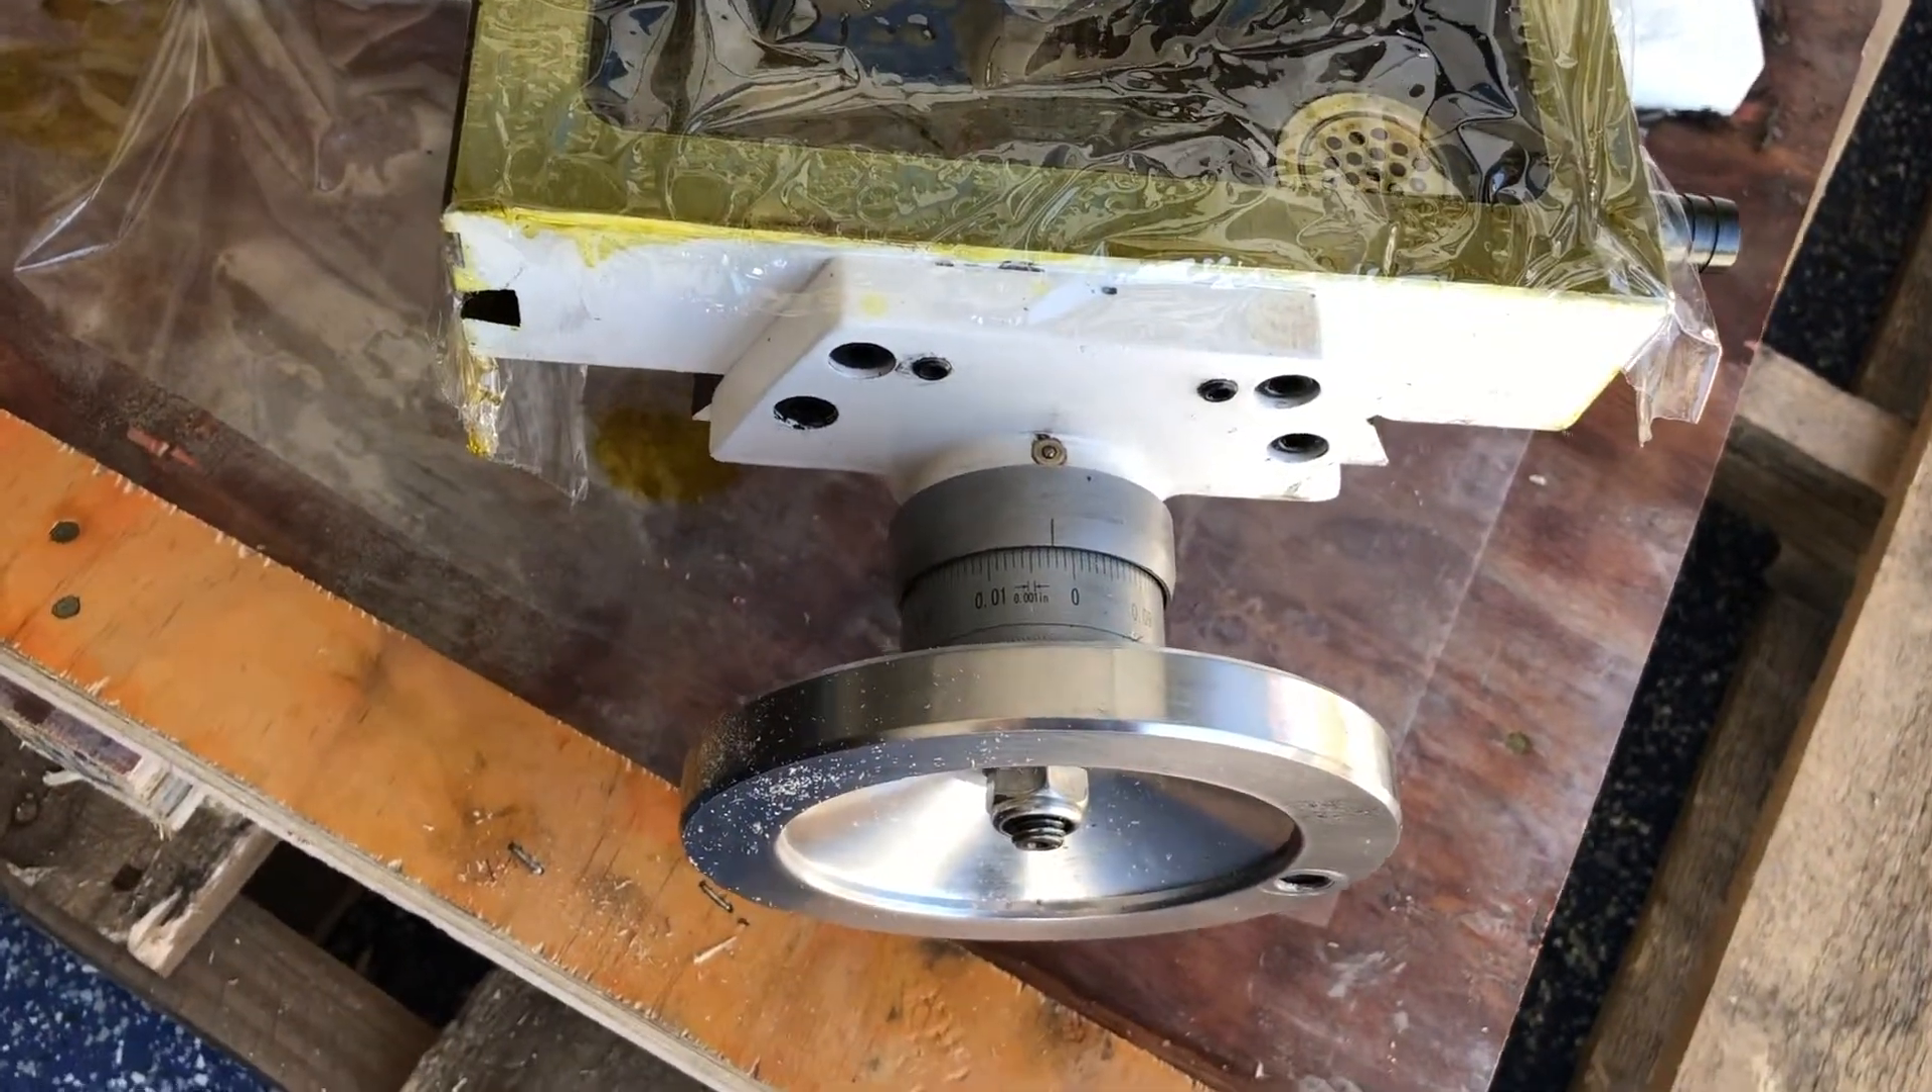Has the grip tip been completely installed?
No.